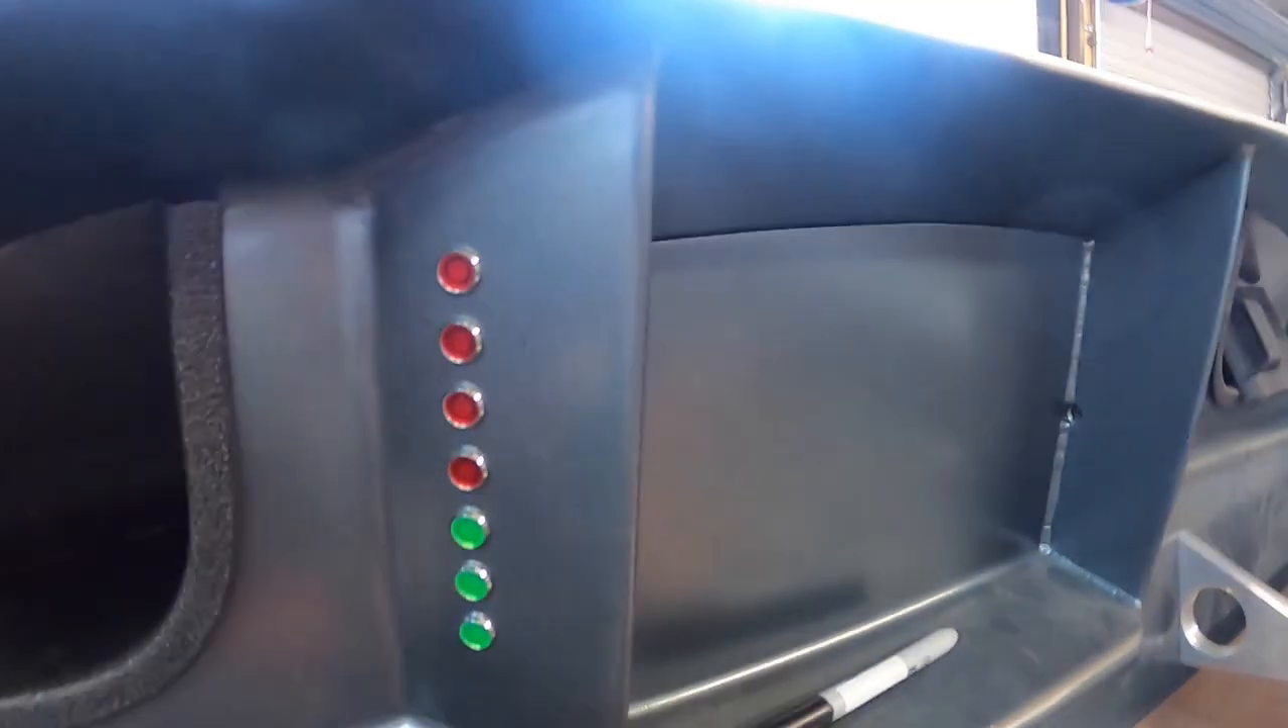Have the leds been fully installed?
Yes.